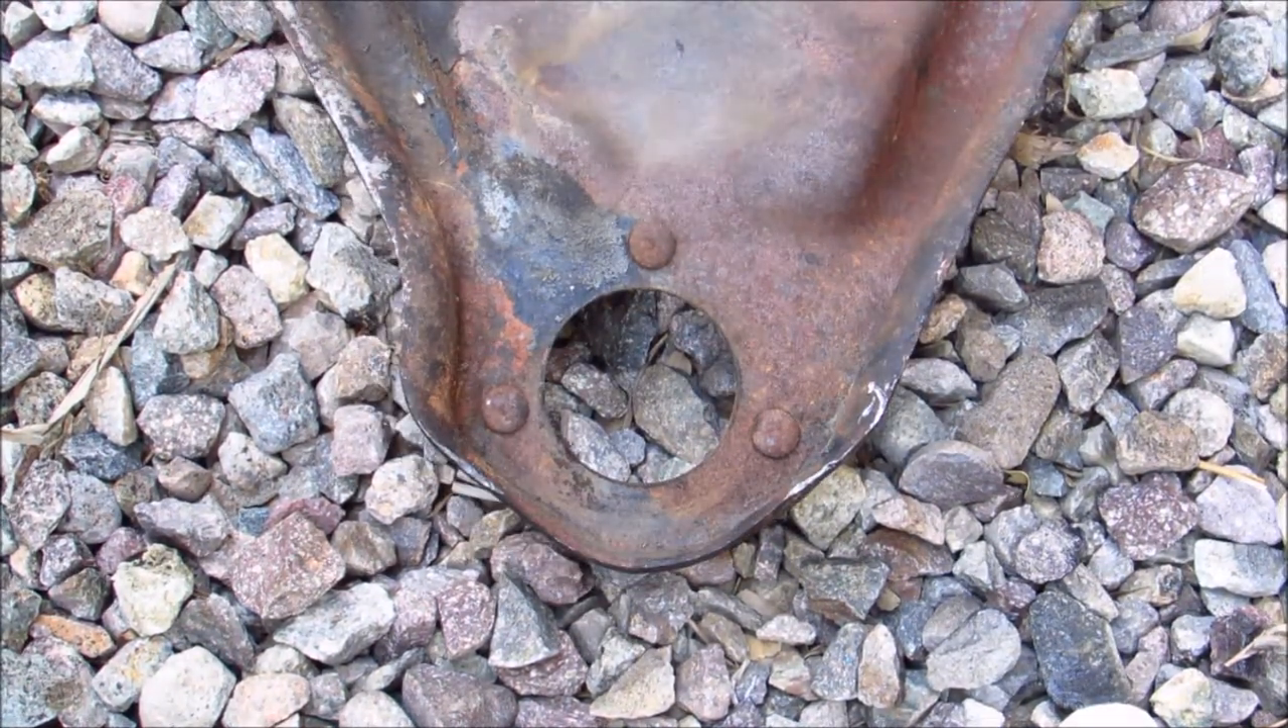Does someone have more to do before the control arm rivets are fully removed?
Yes.